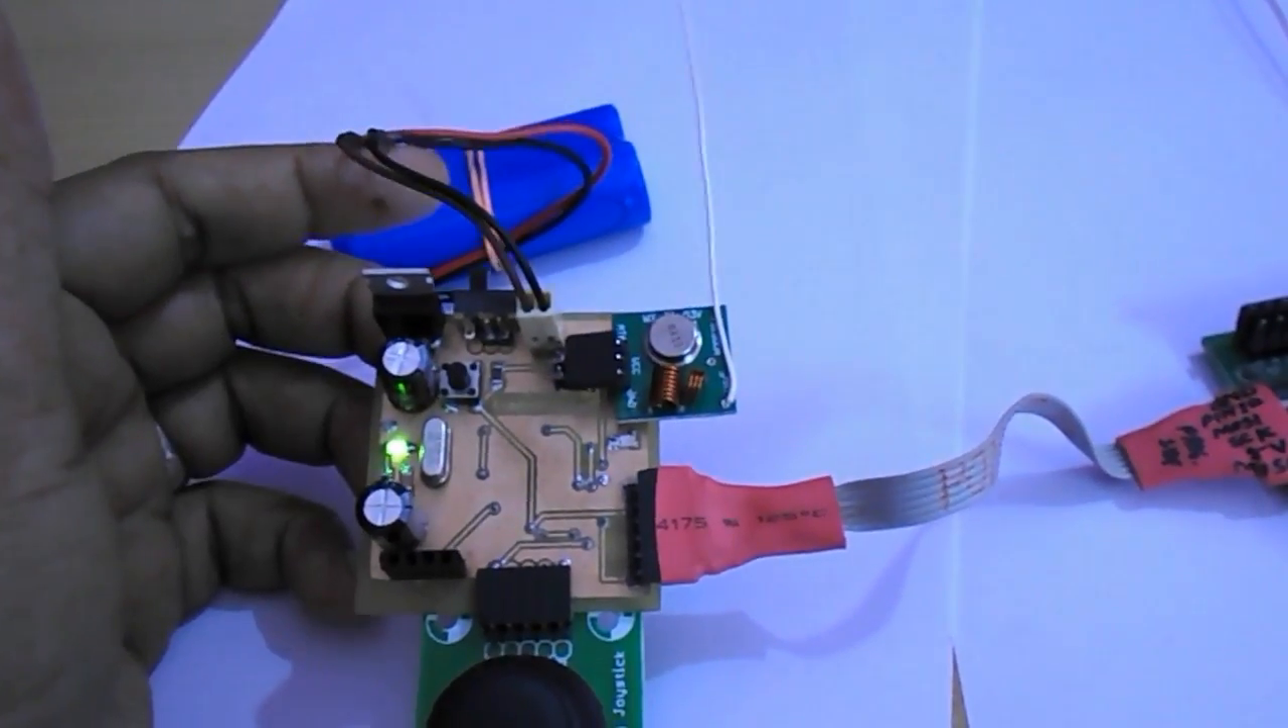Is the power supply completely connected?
Yes.